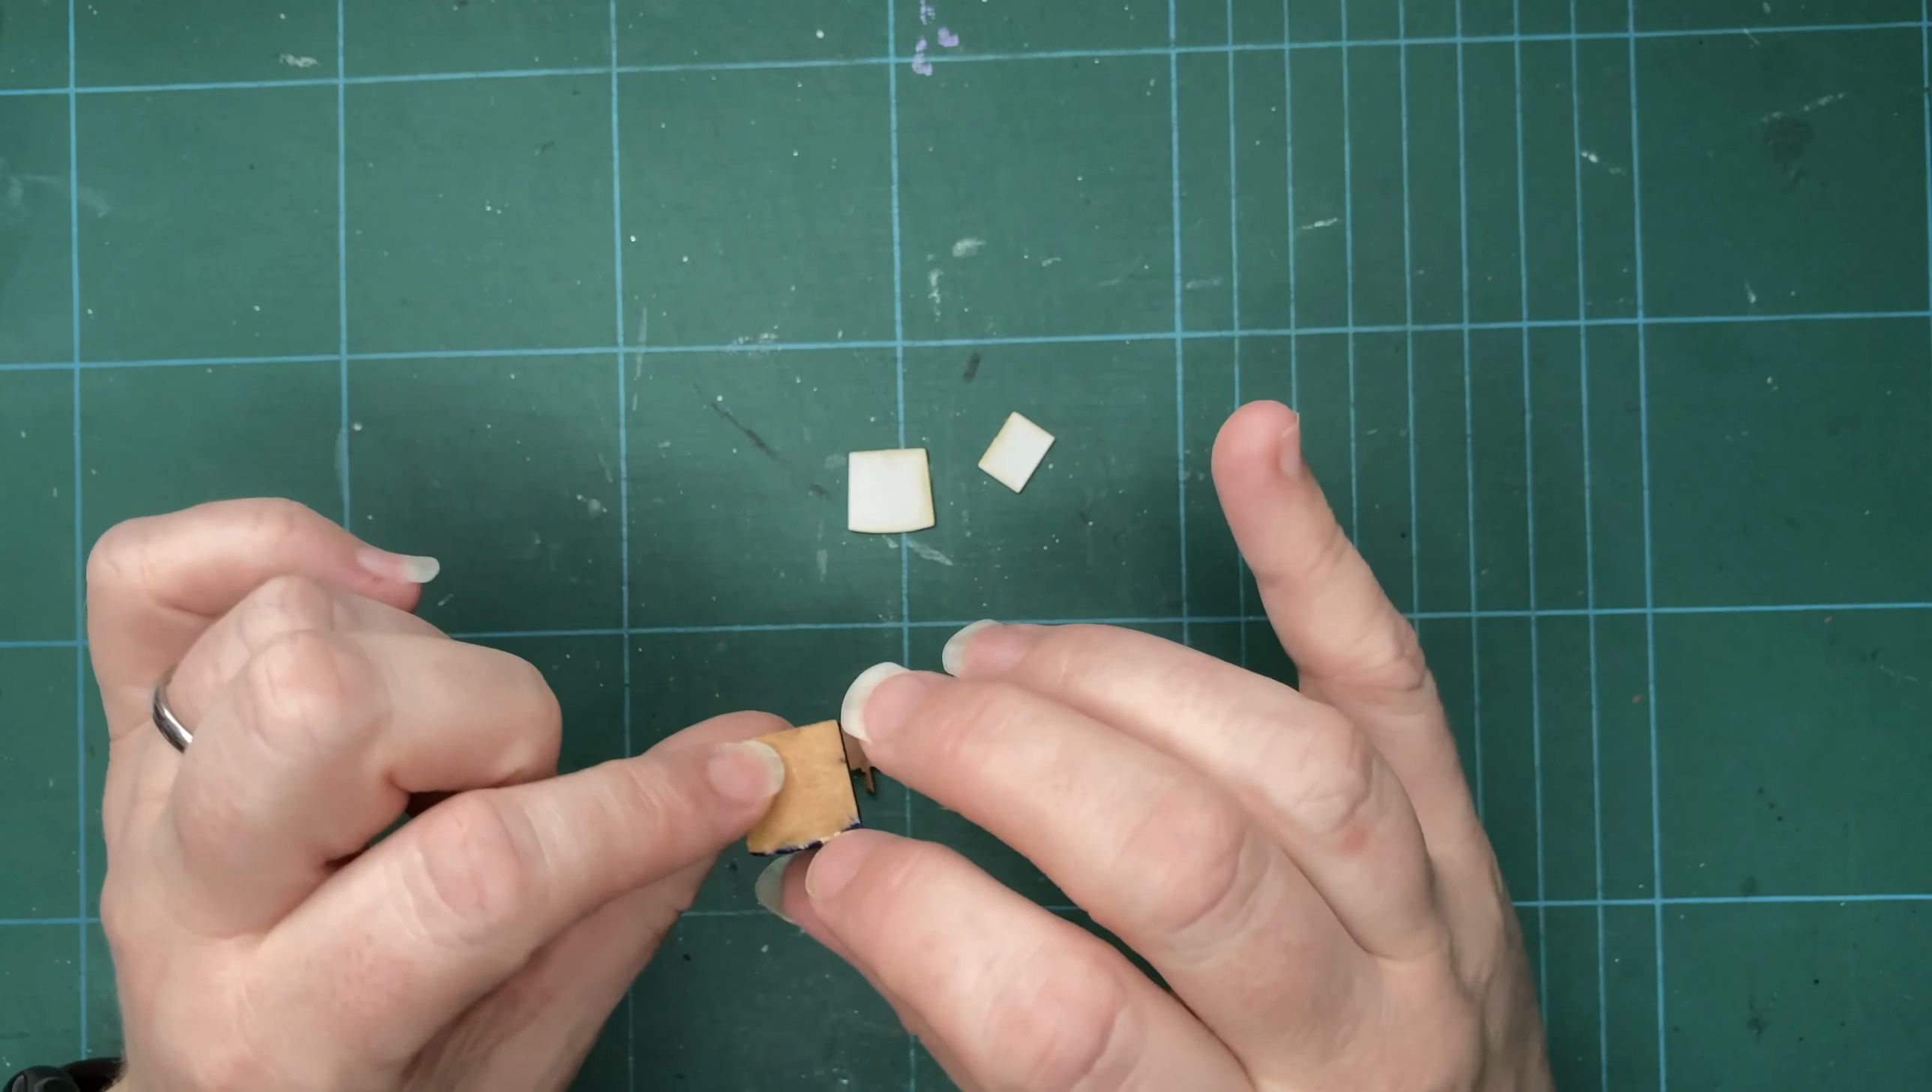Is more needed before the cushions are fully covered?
Yes.